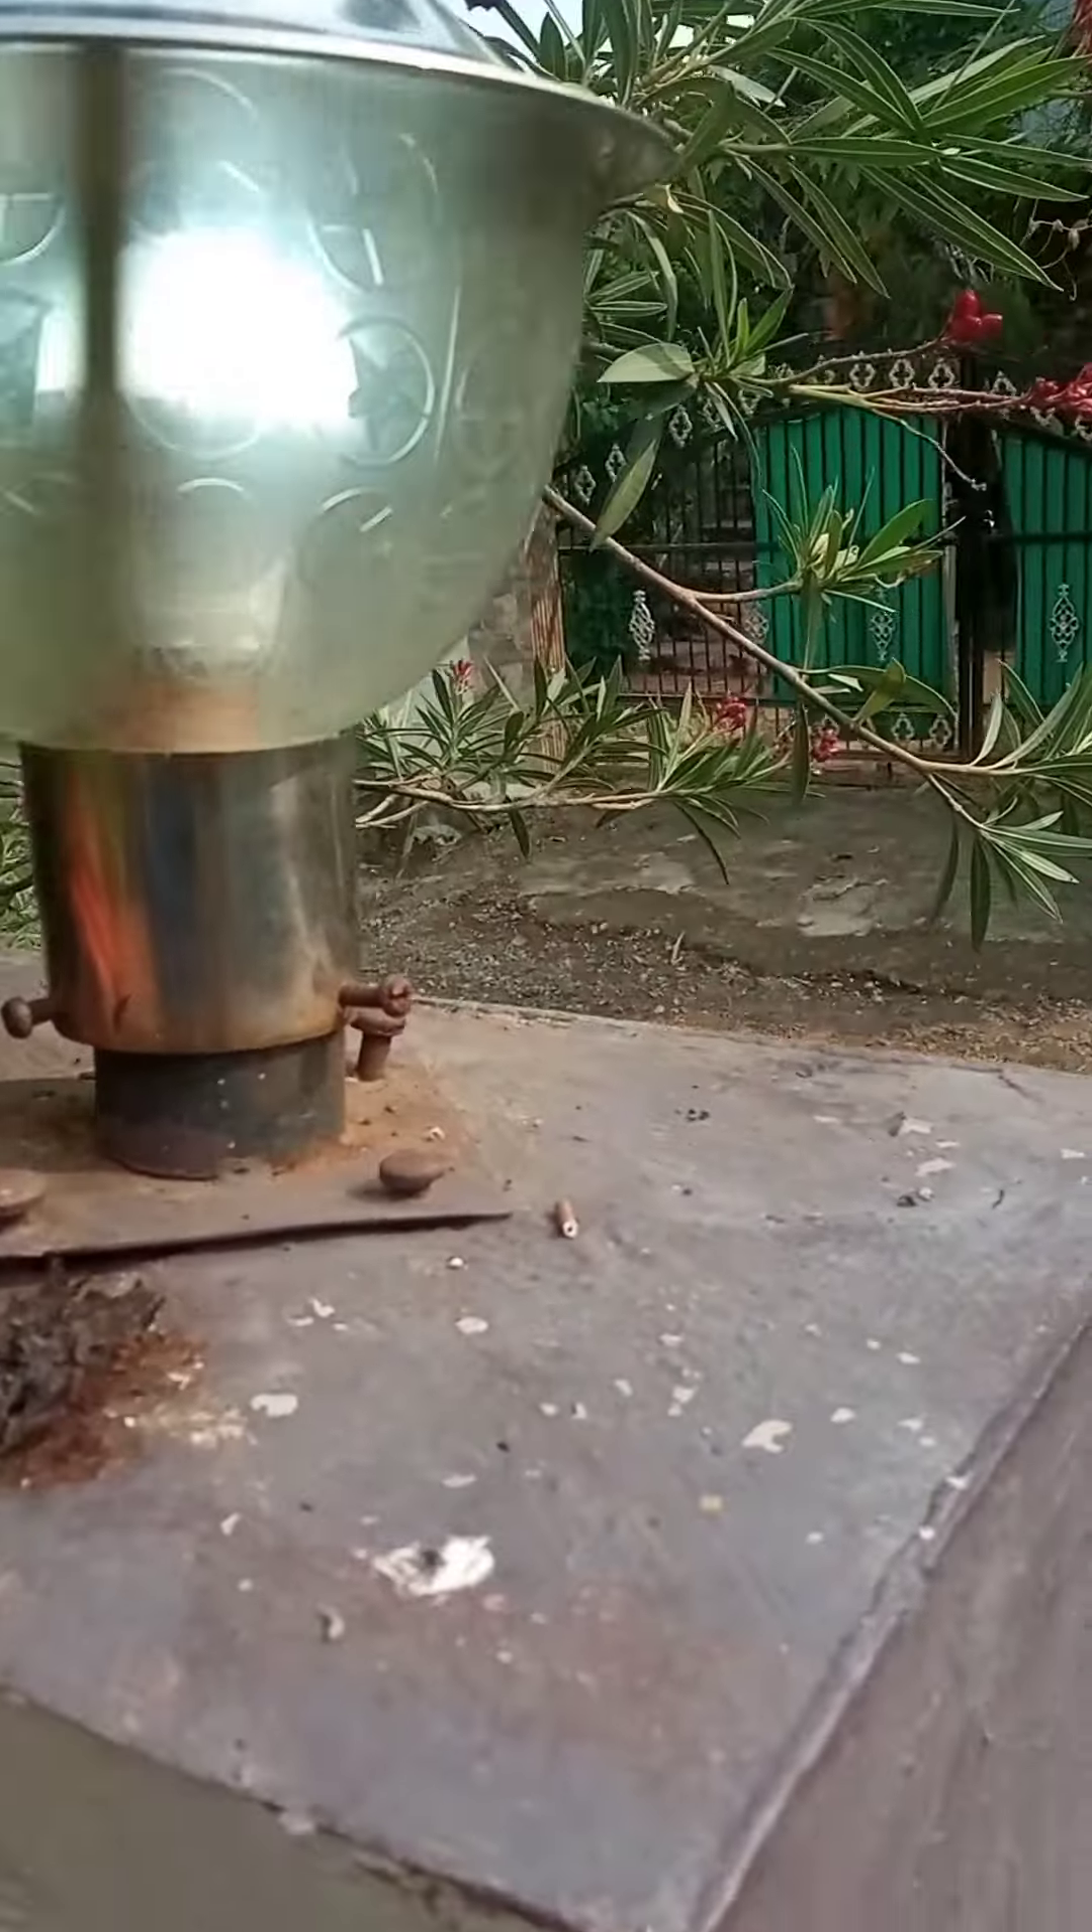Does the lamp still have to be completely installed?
No.